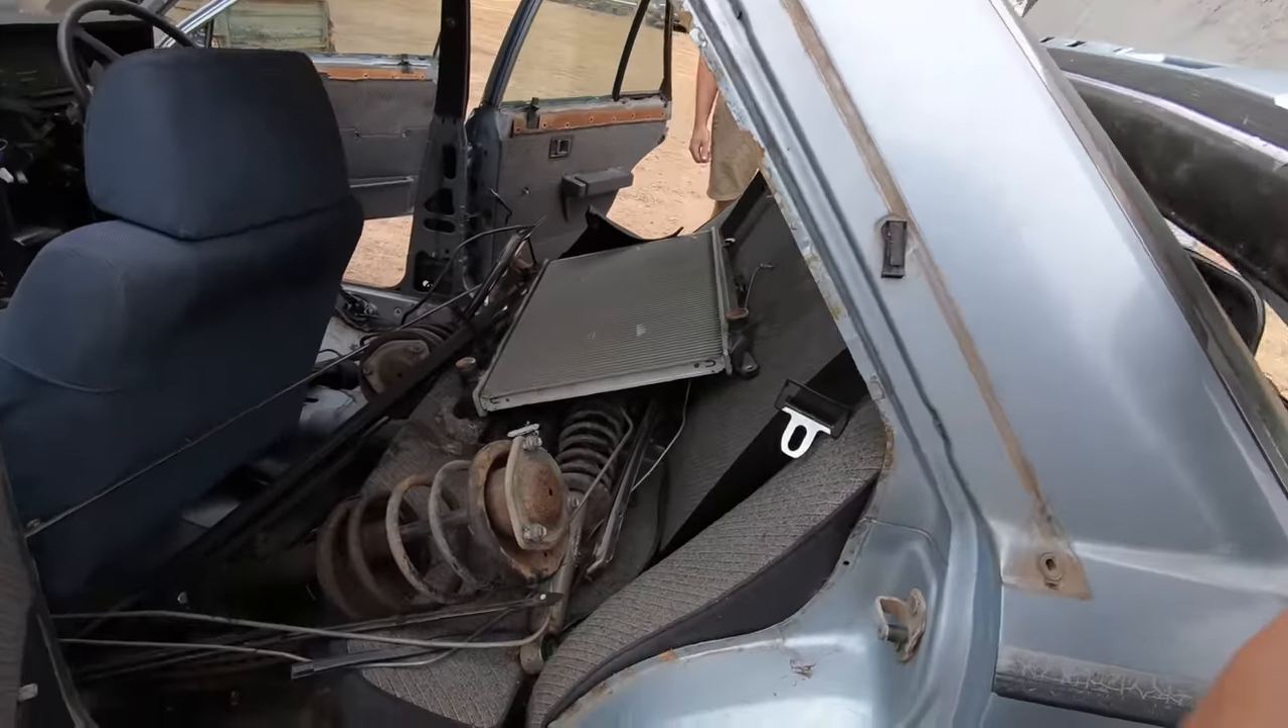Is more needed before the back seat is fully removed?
Yes.